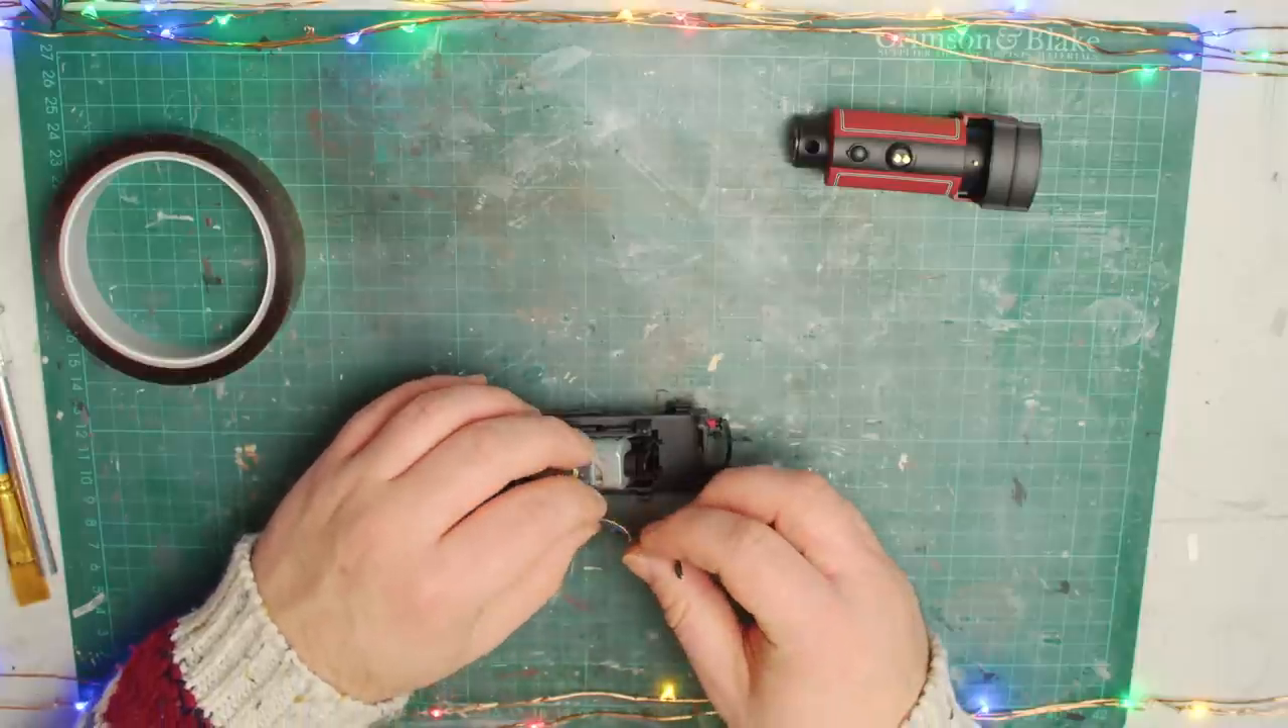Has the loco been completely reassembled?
No.